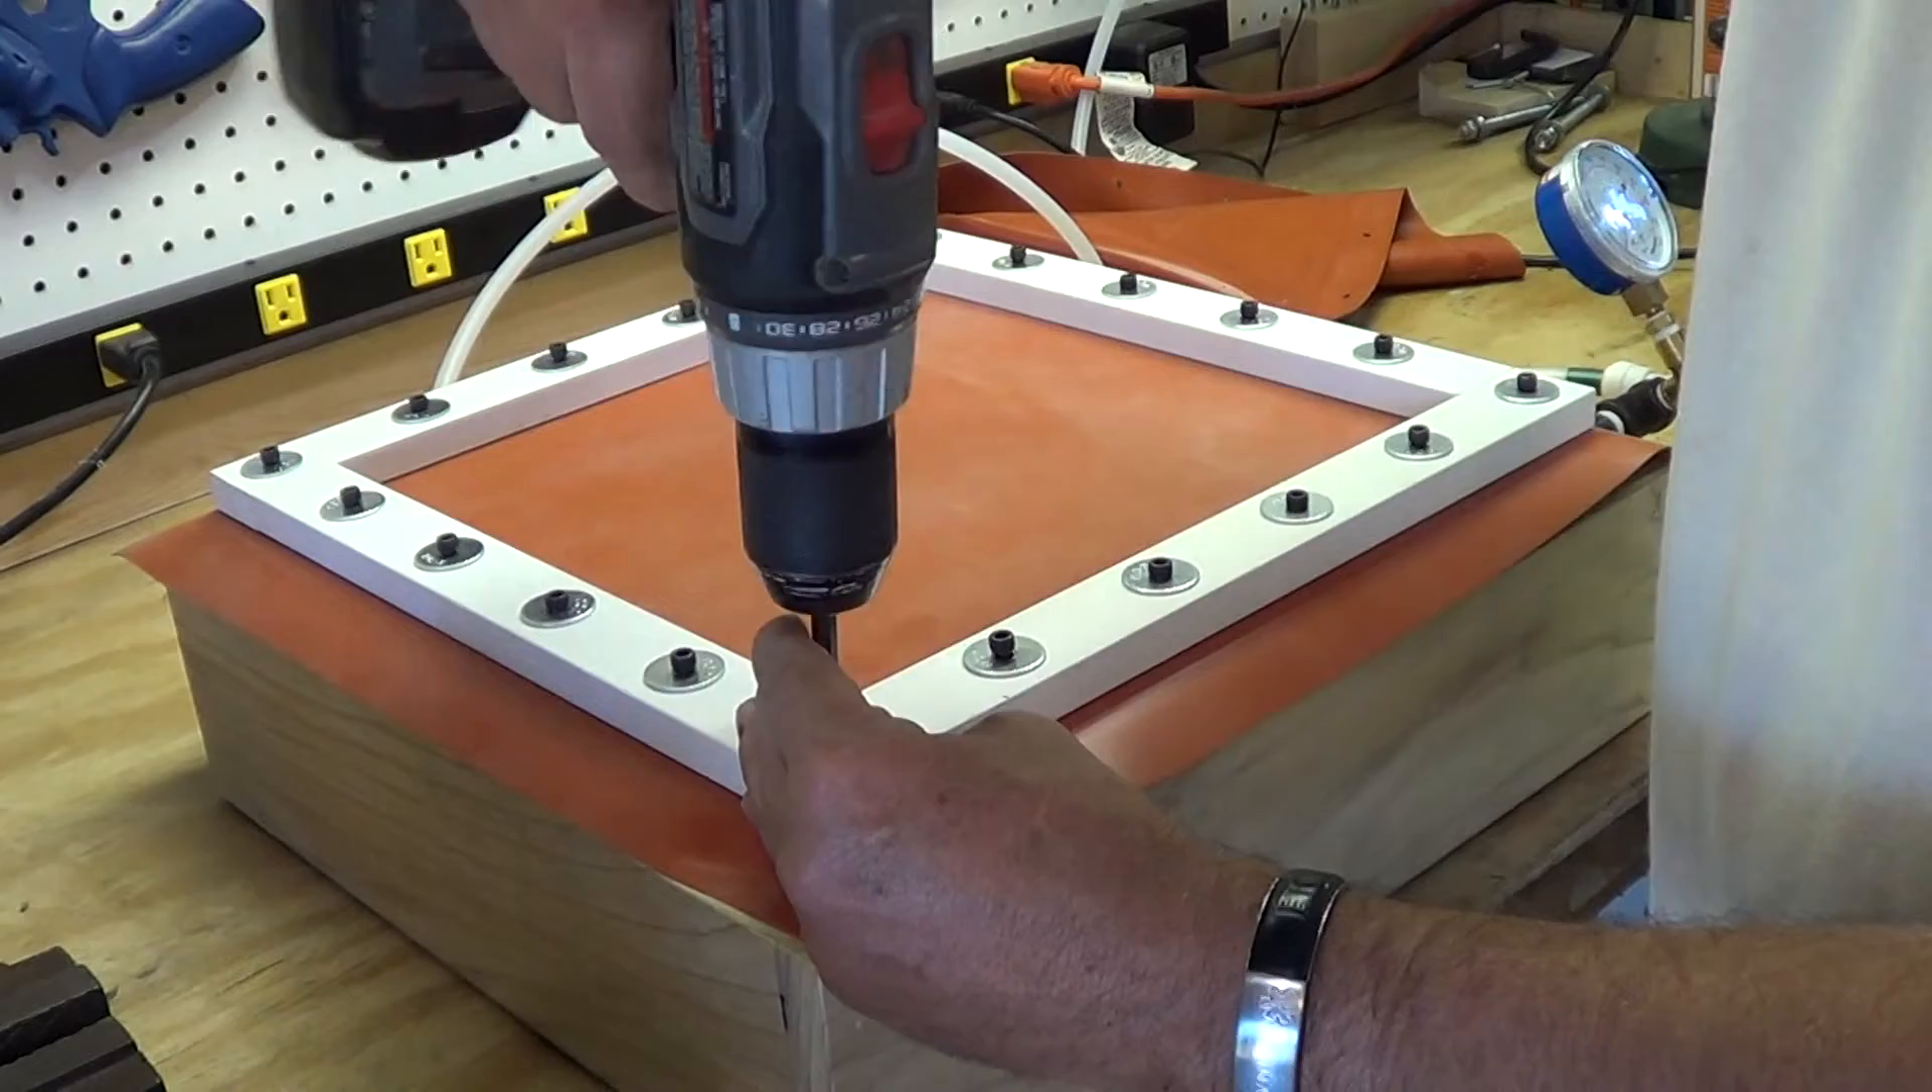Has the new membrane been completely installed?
No.